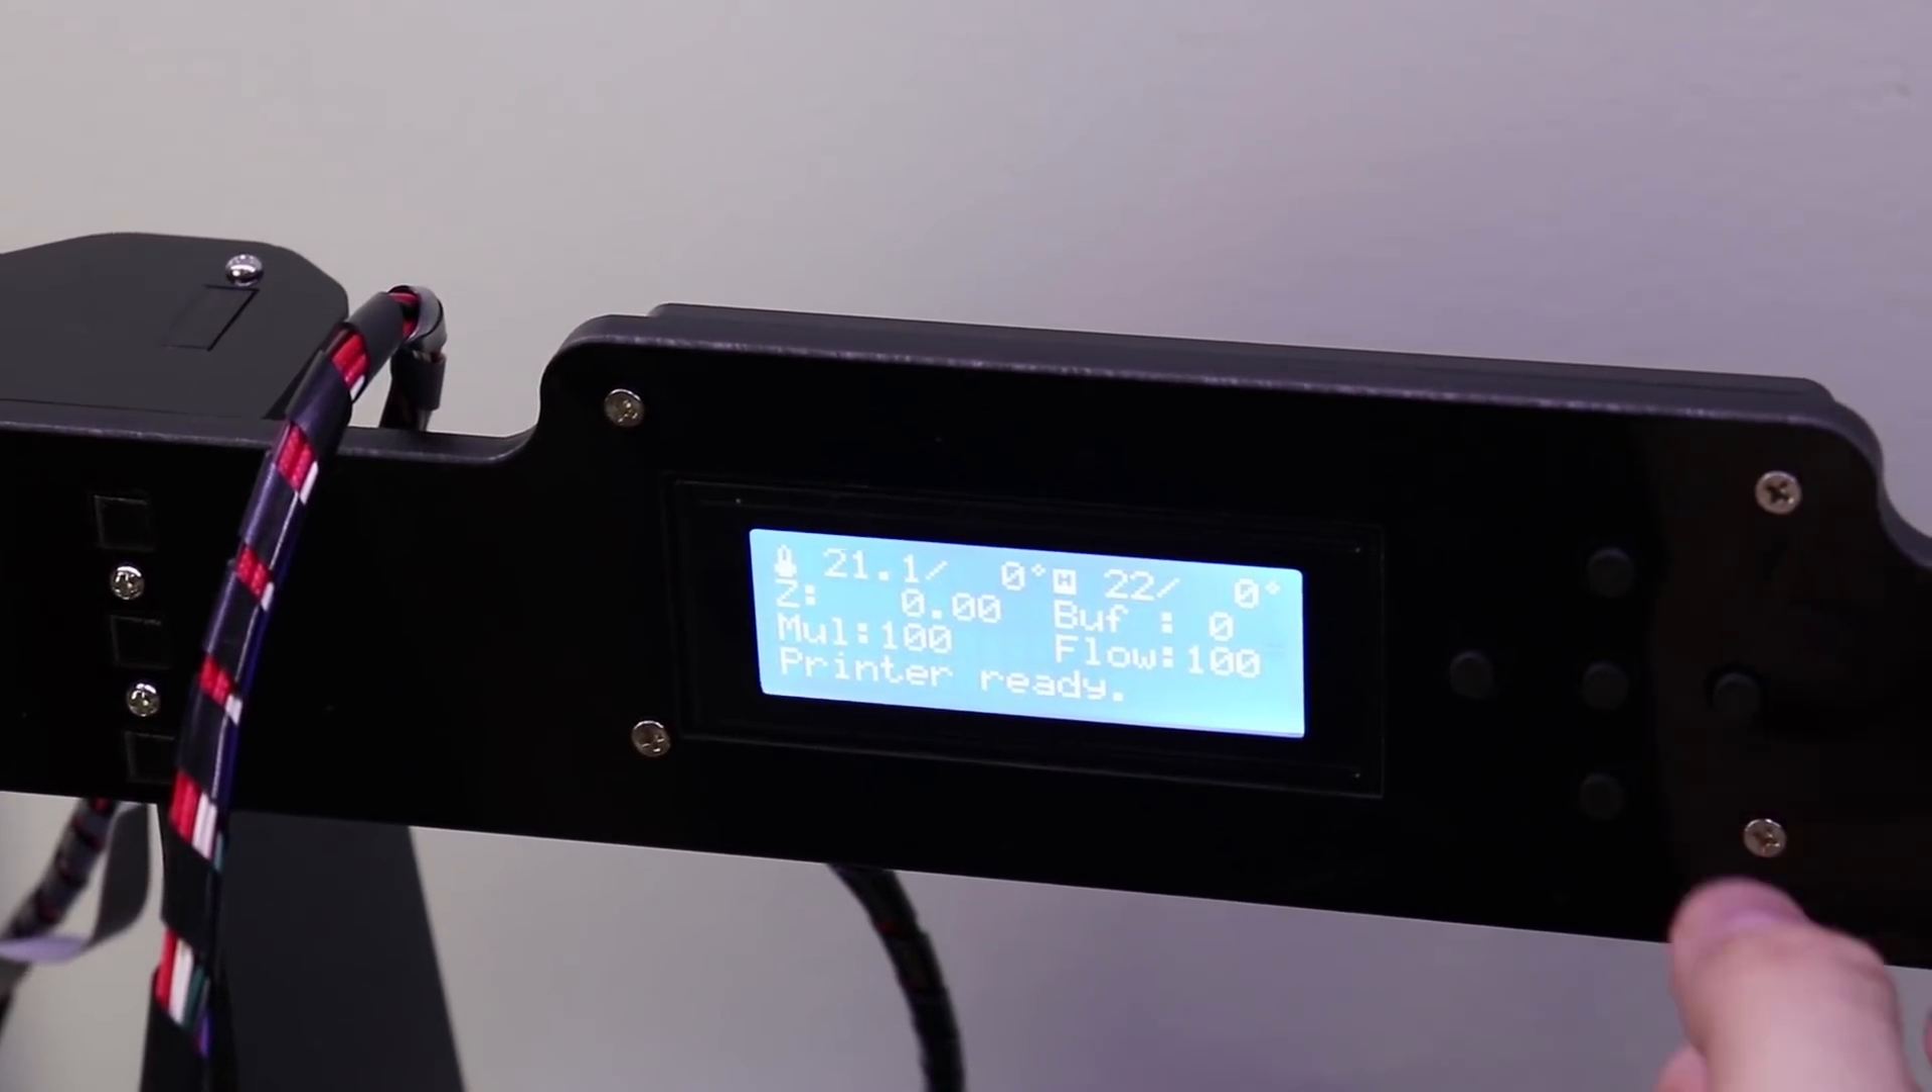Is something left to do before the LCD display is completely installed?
No.